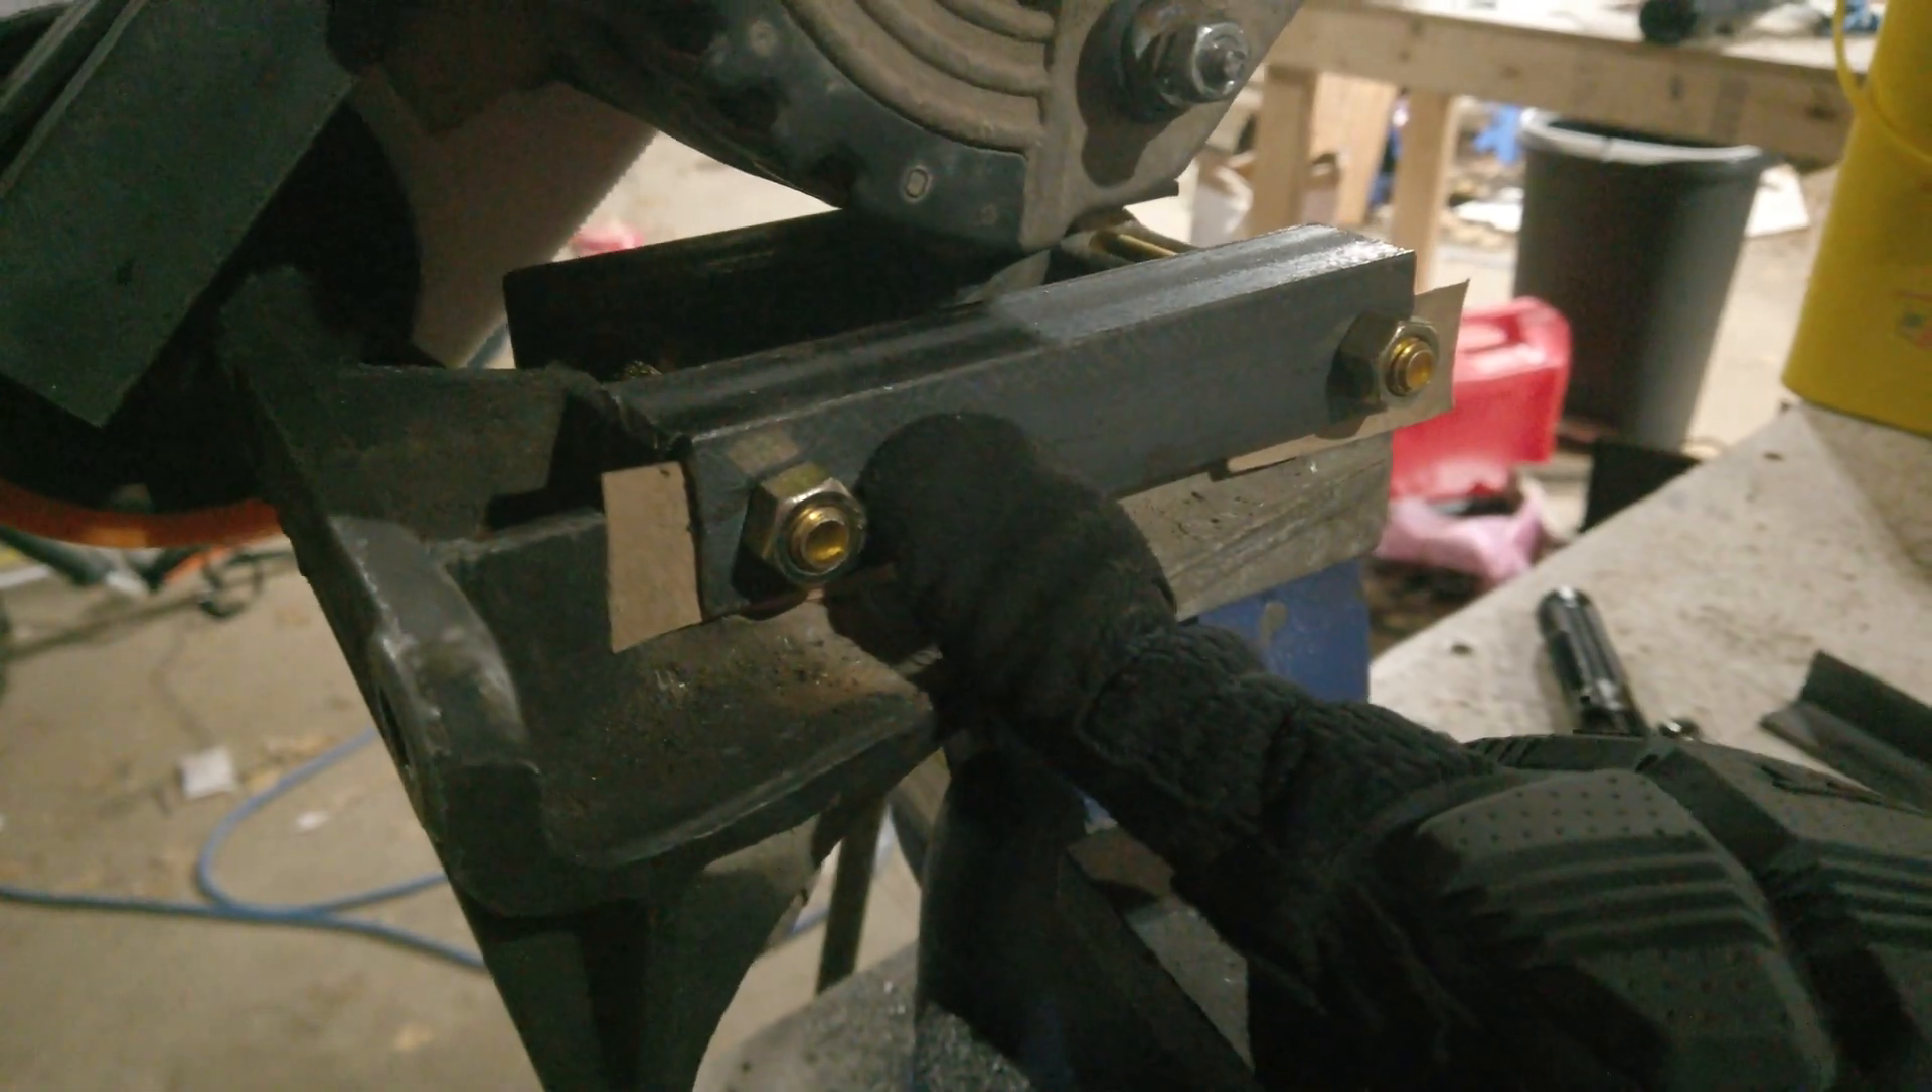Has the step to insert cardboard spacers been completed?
Yes.